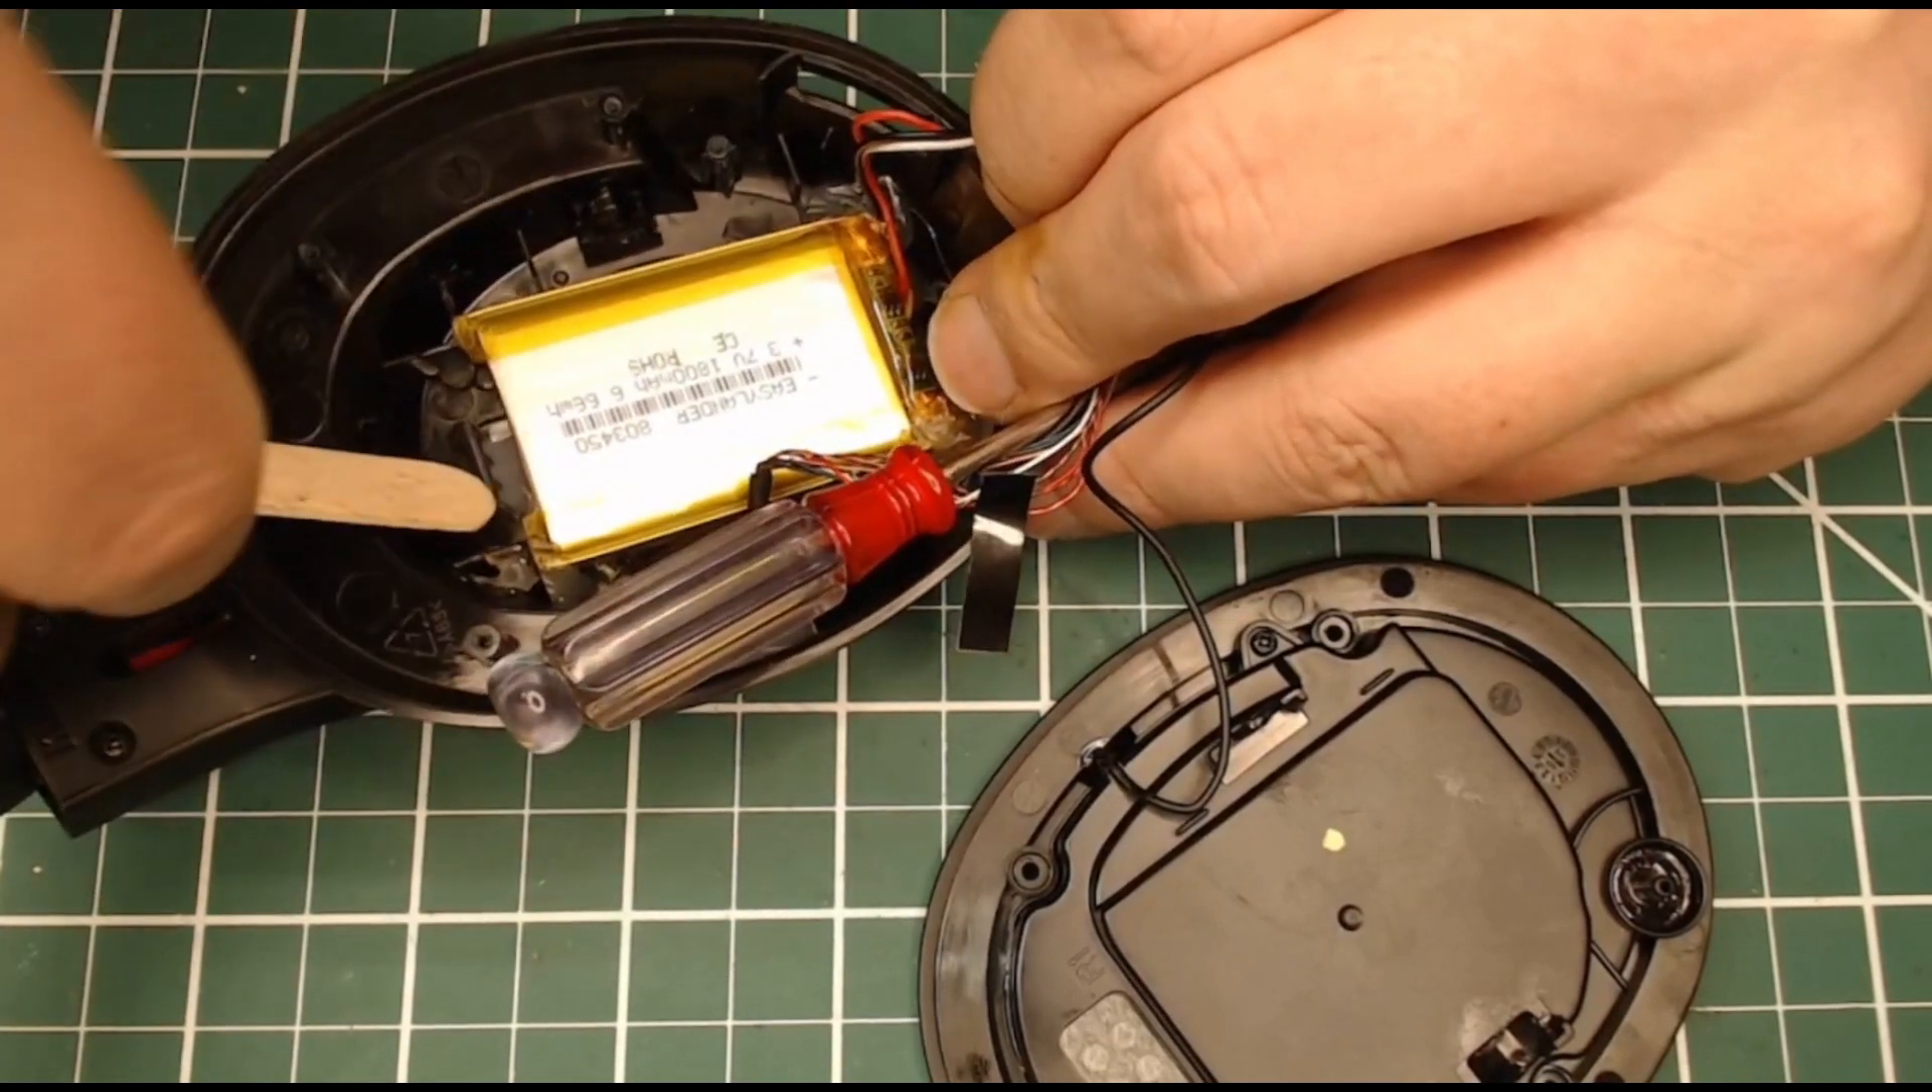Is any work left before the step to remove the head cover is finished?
No.